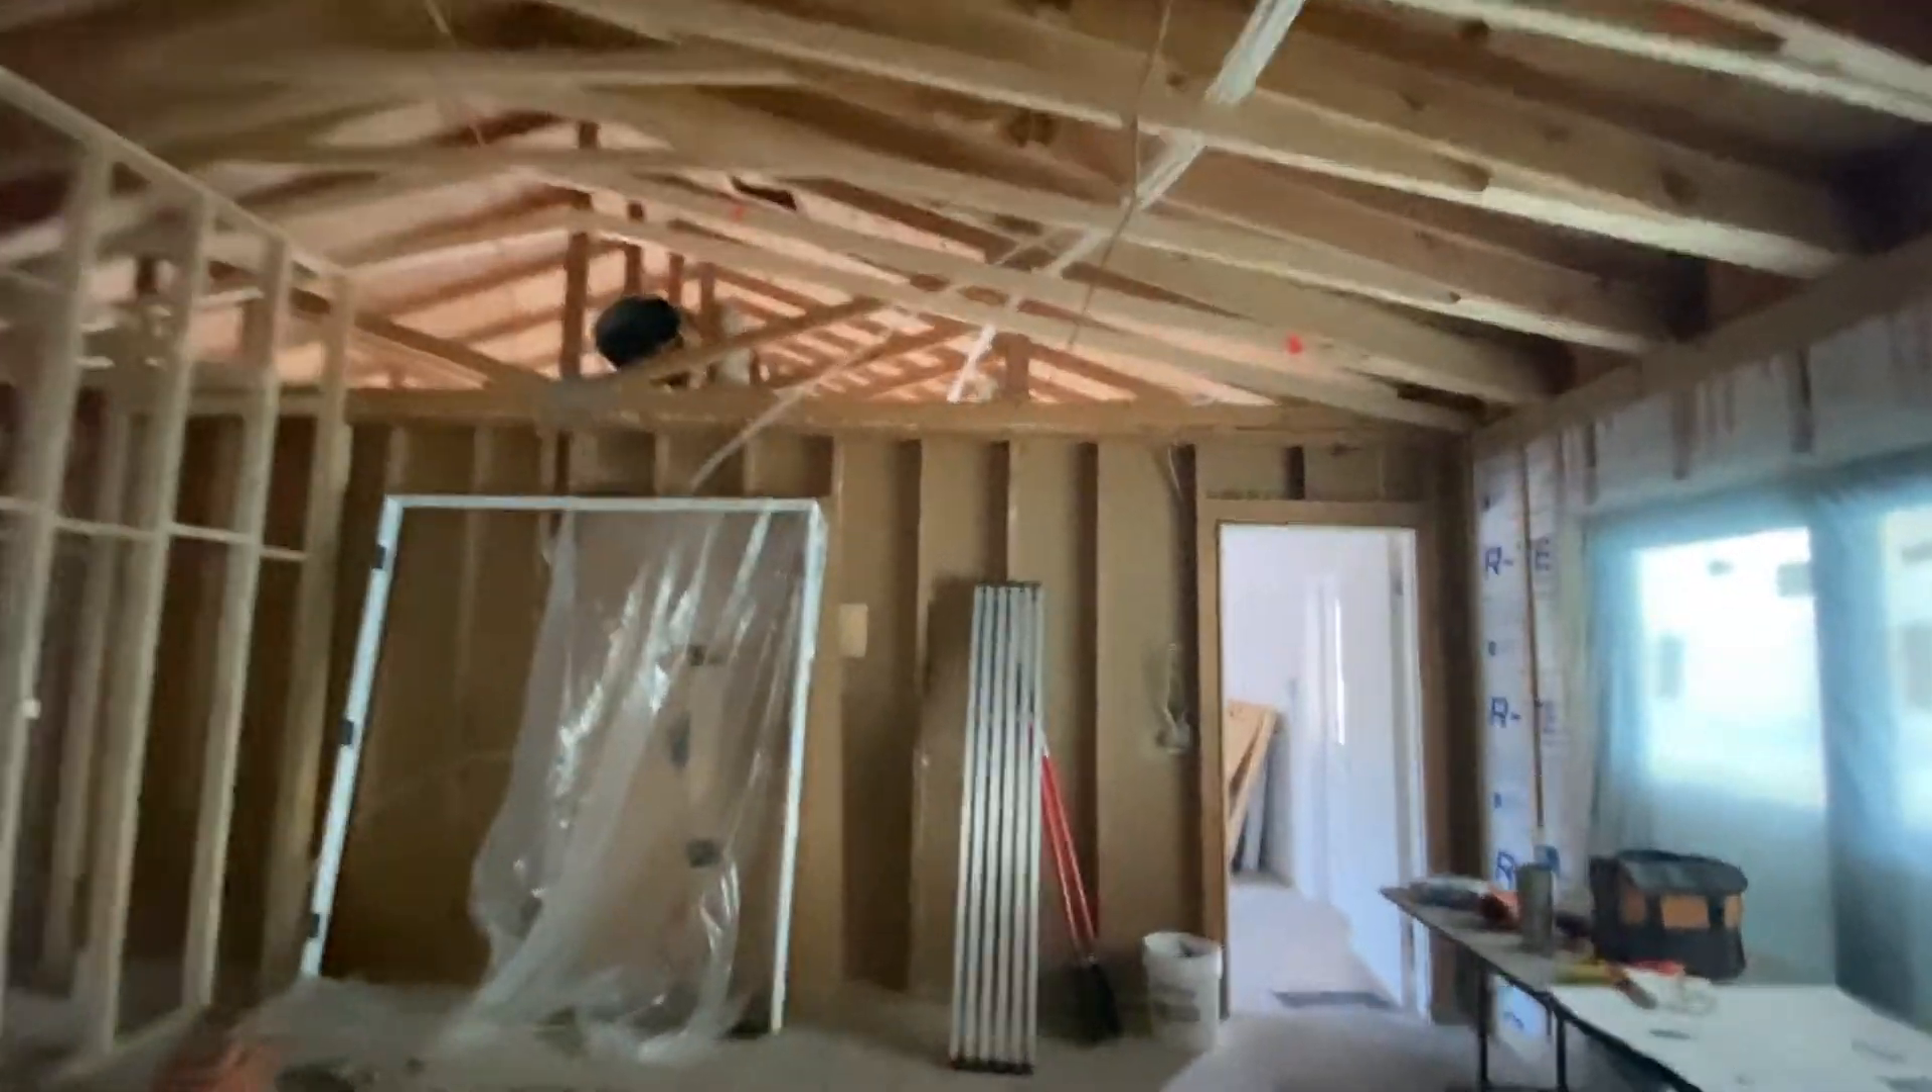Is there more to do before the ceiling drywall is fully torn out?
No.